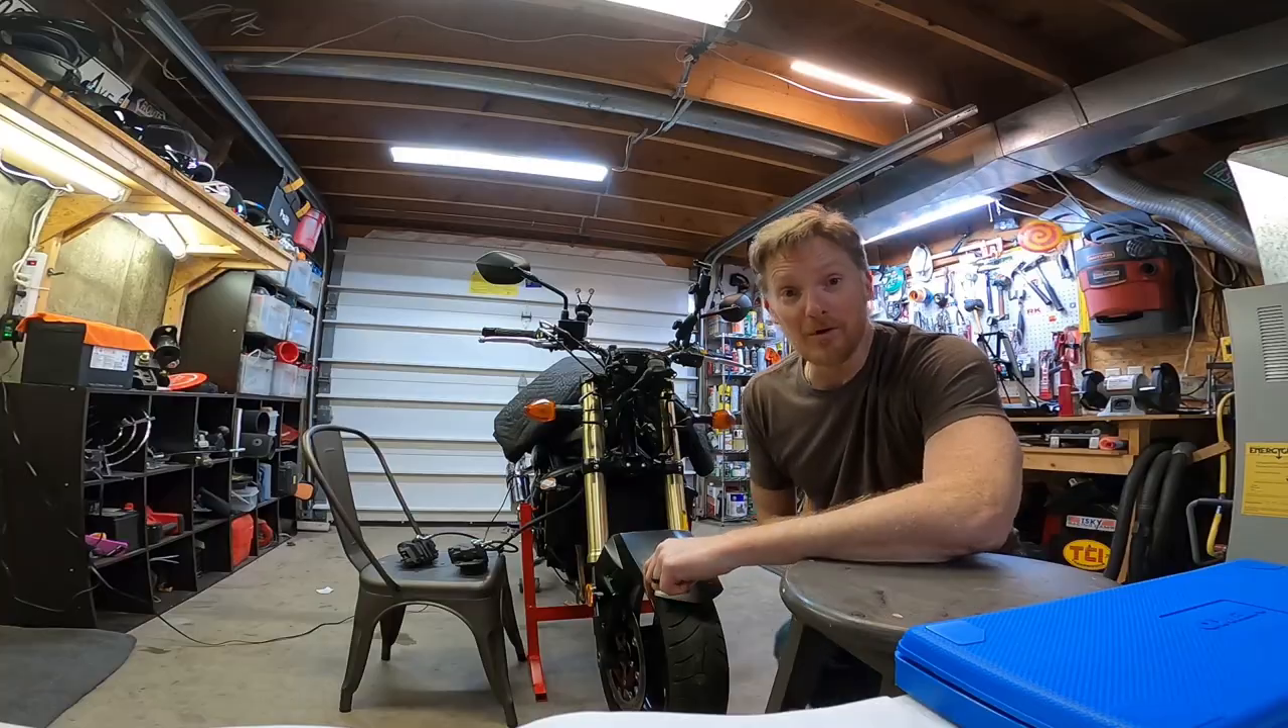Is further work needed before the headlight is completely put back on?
Yes.